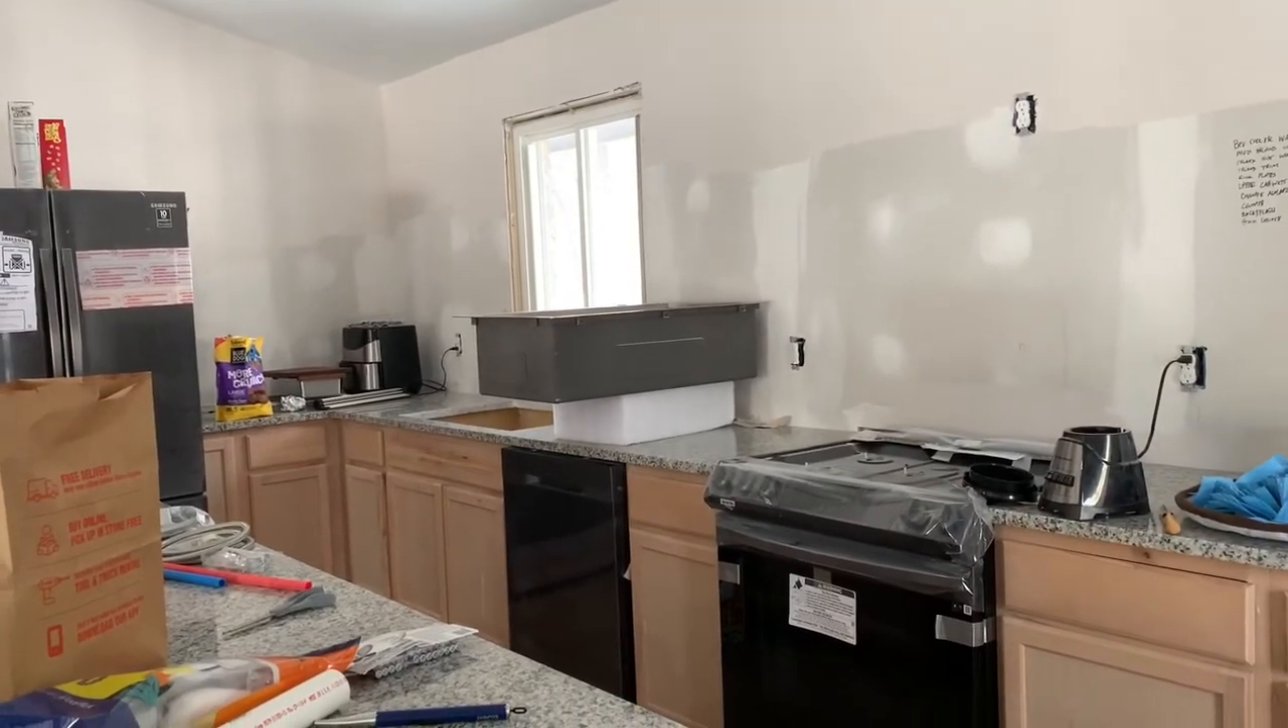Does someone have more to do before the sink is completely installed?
Yes.